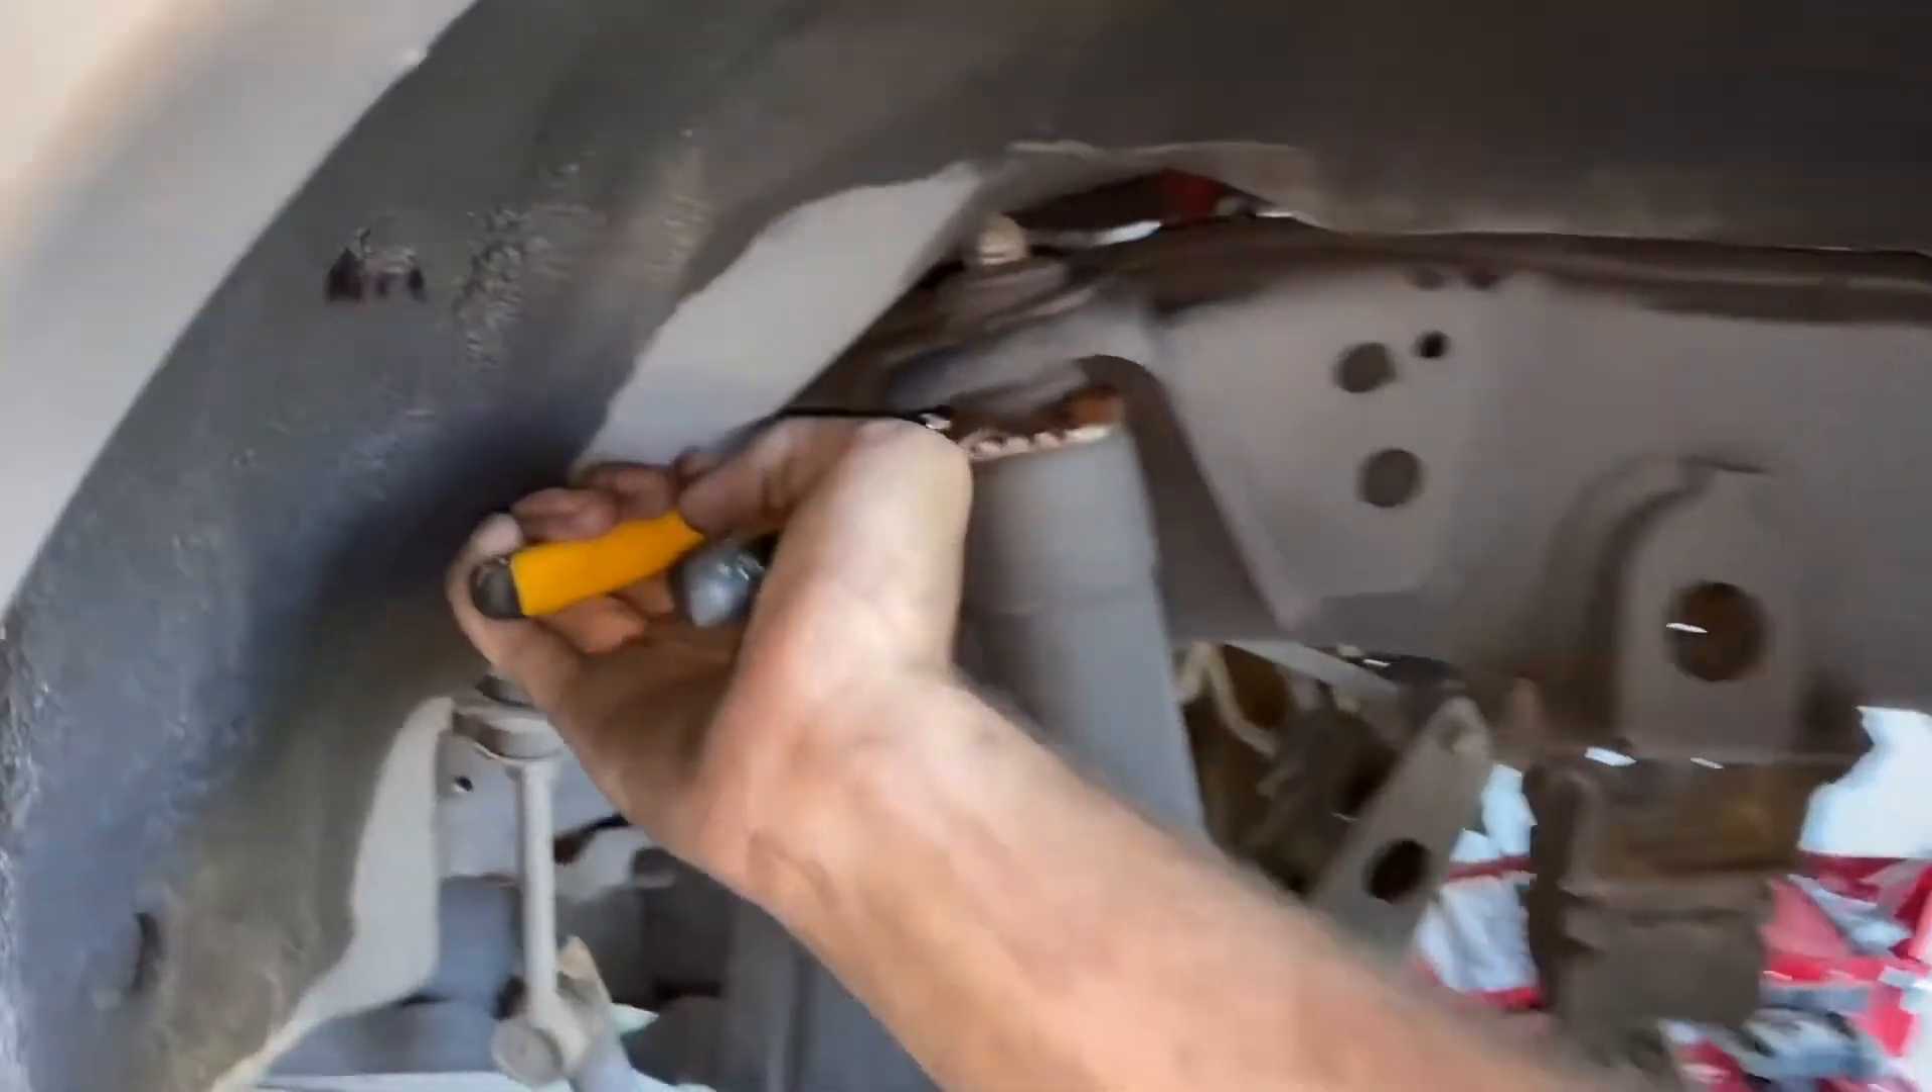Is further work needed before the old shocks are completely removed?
Yes.